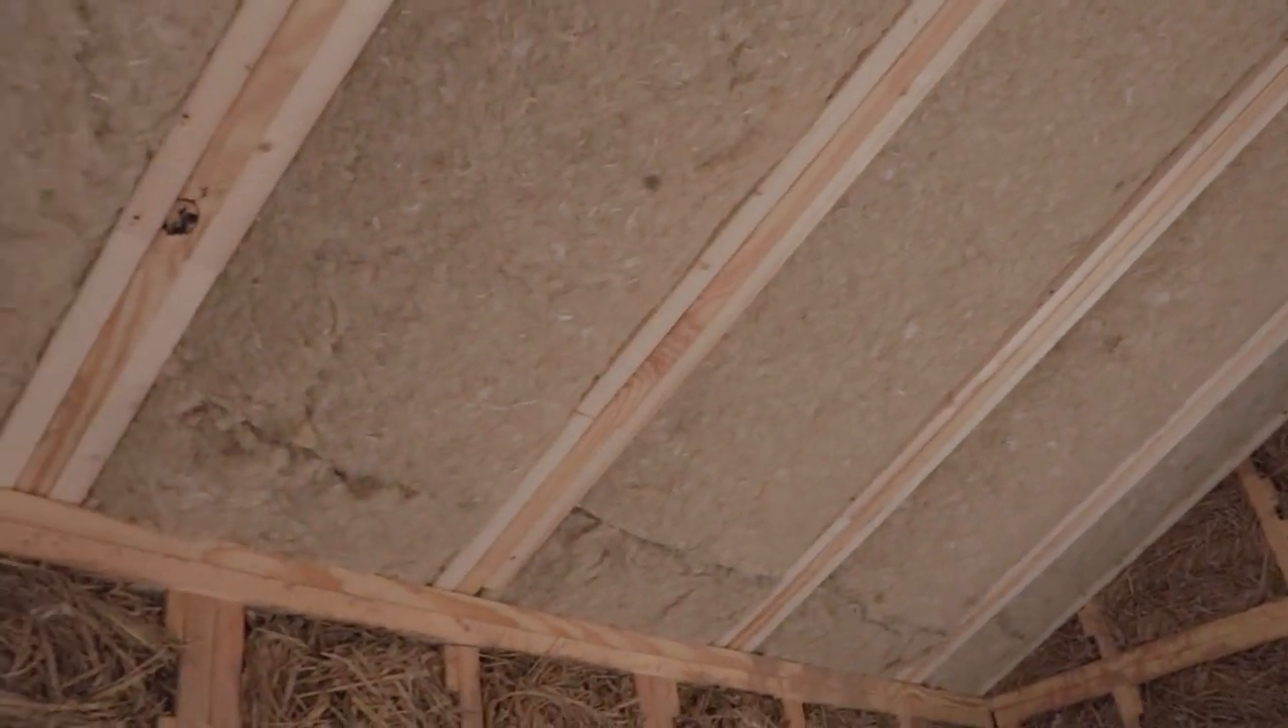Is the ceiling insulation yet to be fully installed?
No.